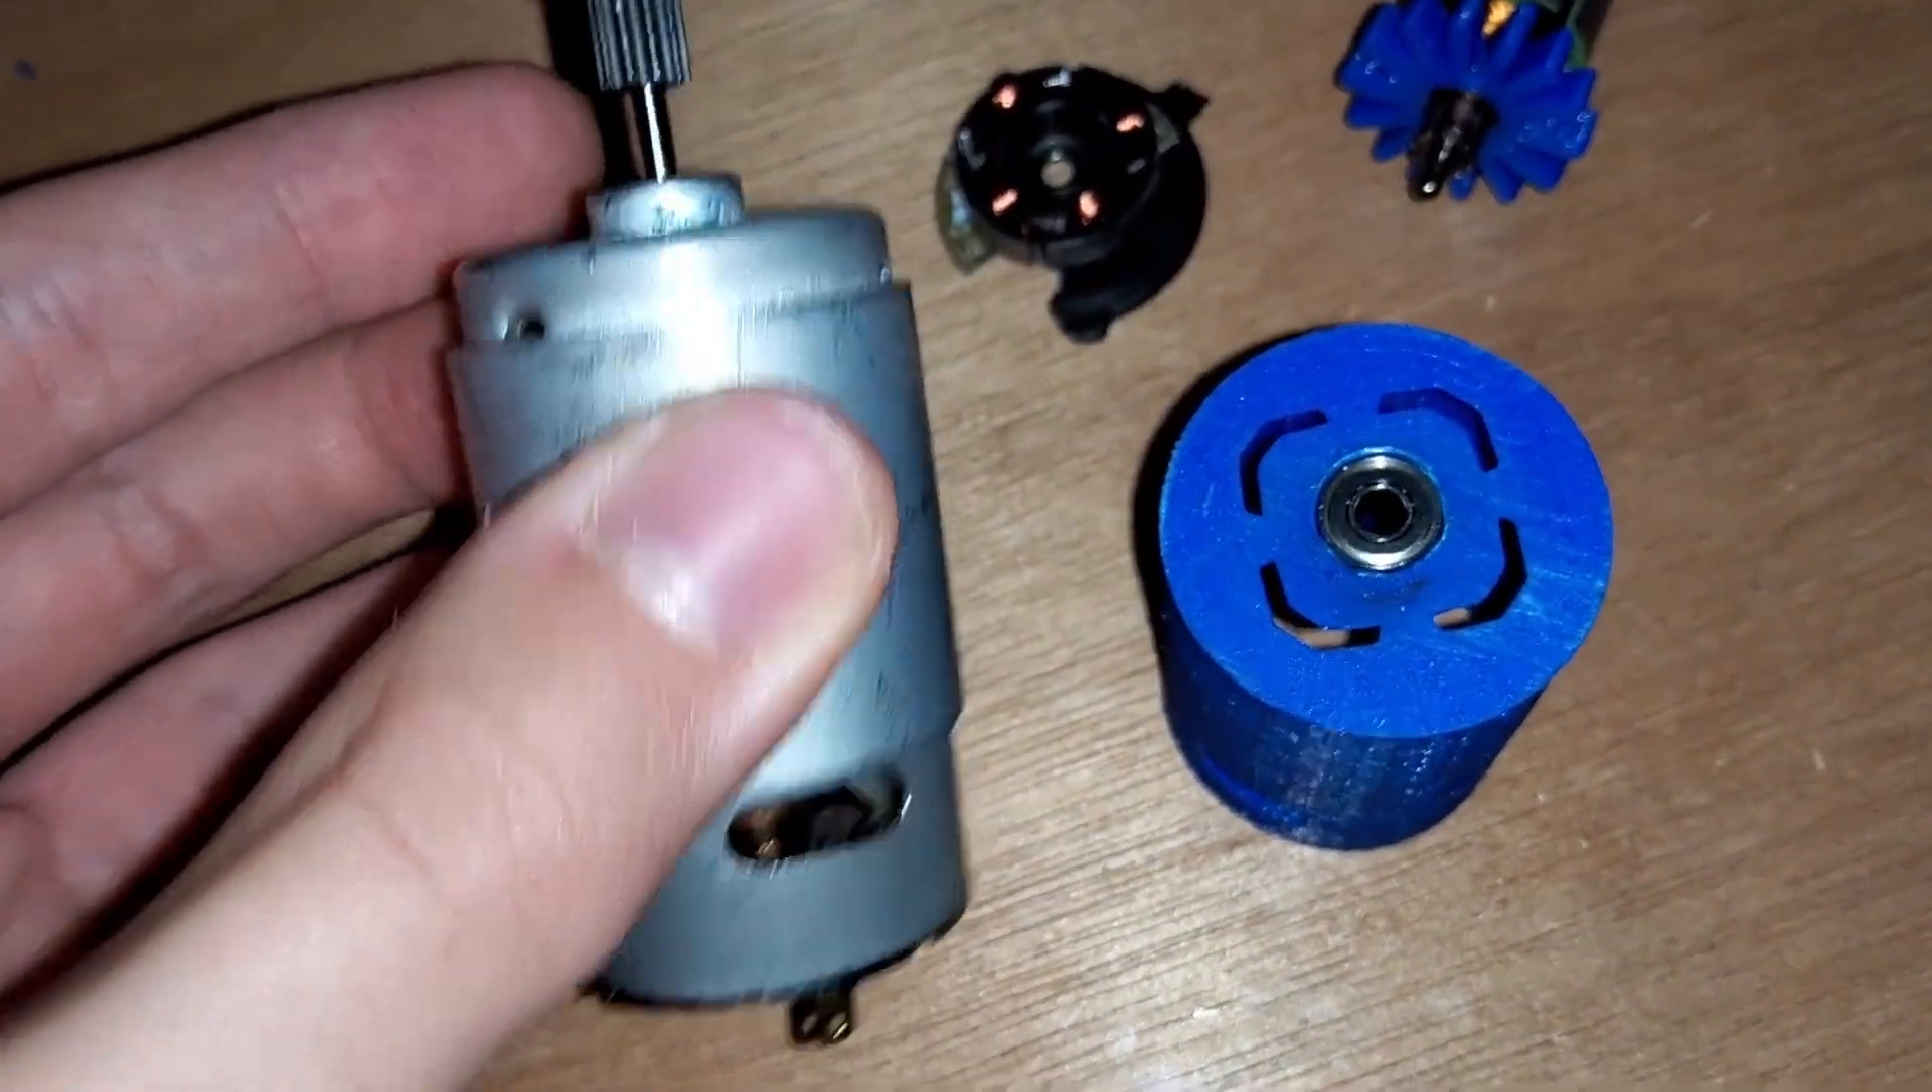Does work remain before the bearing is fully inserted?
No.